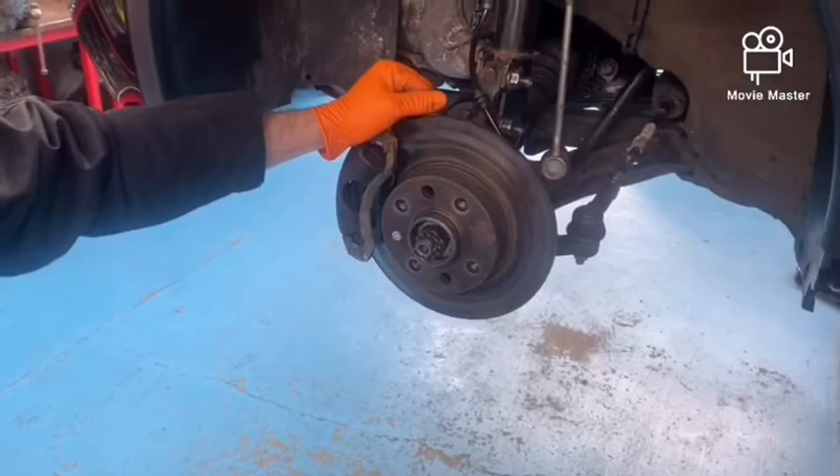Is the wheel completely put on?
No.